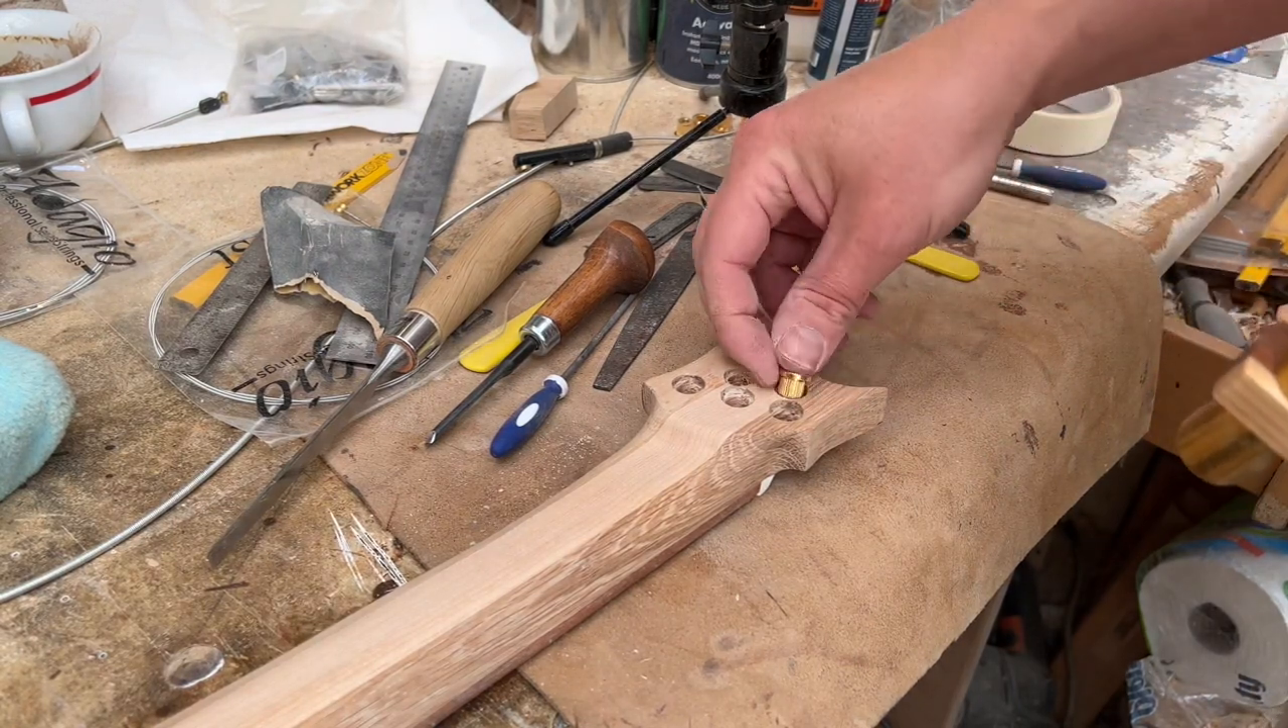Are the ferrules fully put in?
No.